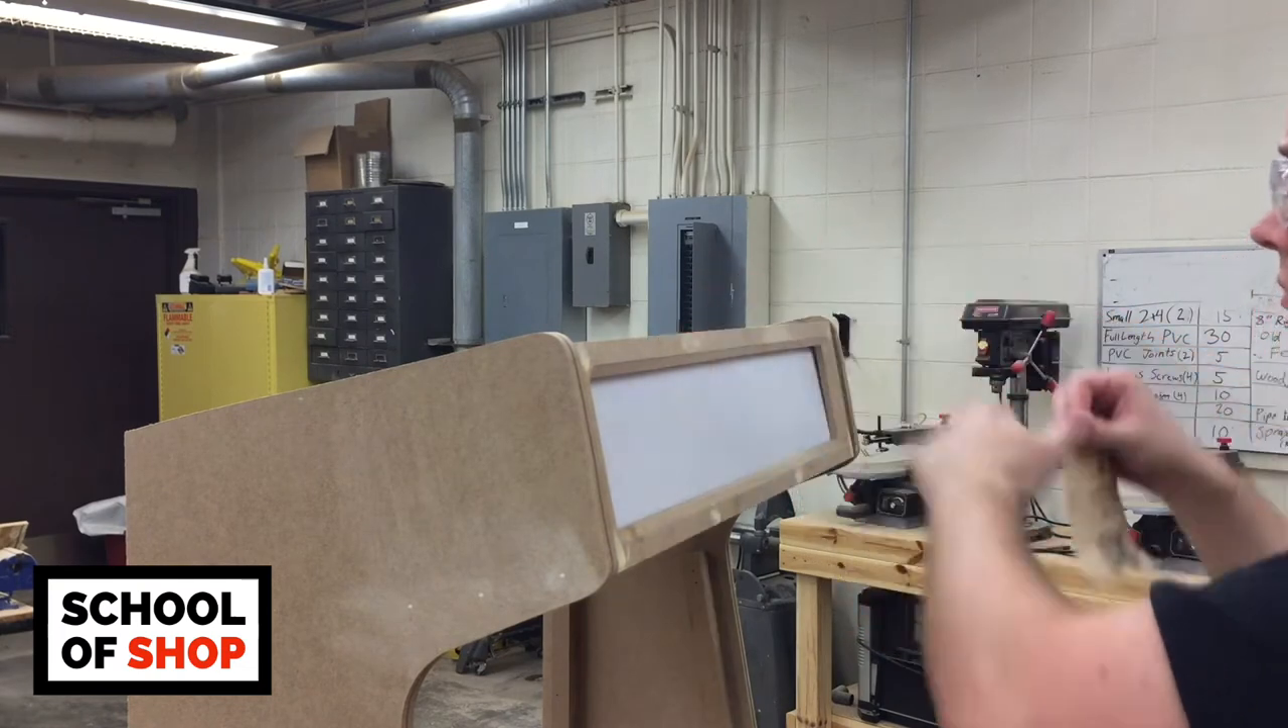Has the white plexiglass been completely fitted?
Yes.